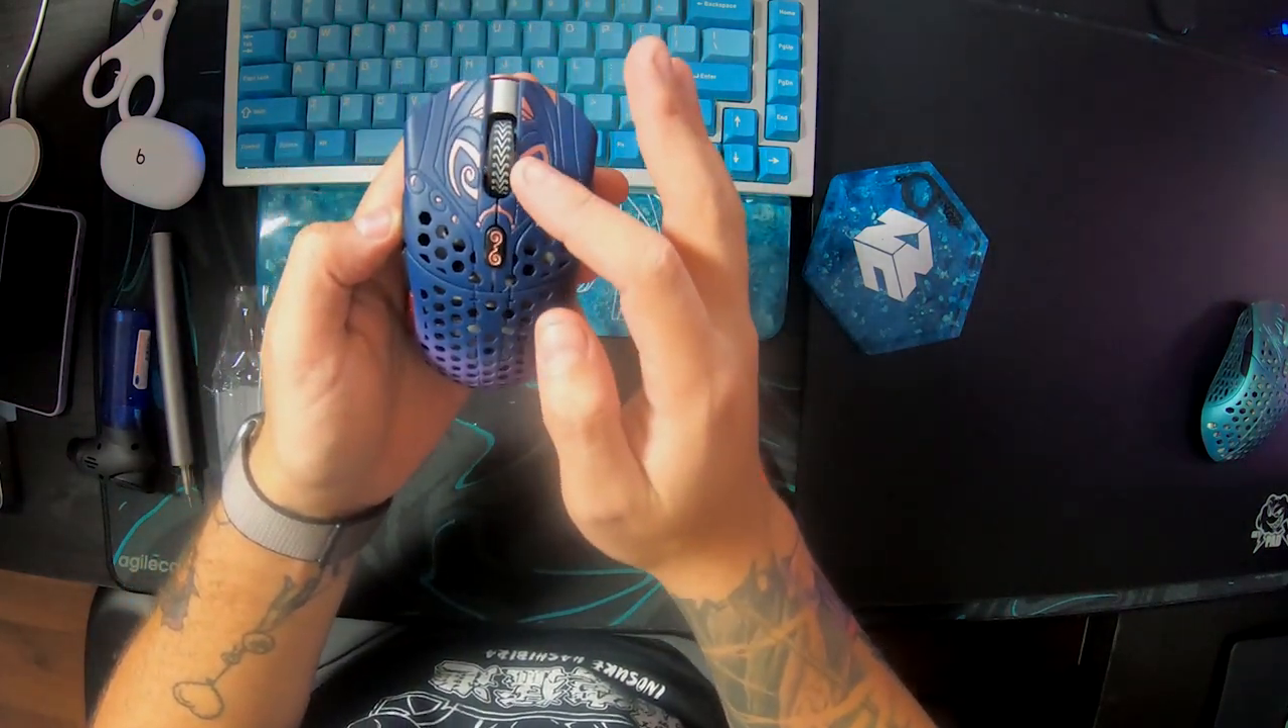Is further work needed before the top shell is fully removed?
Yes.